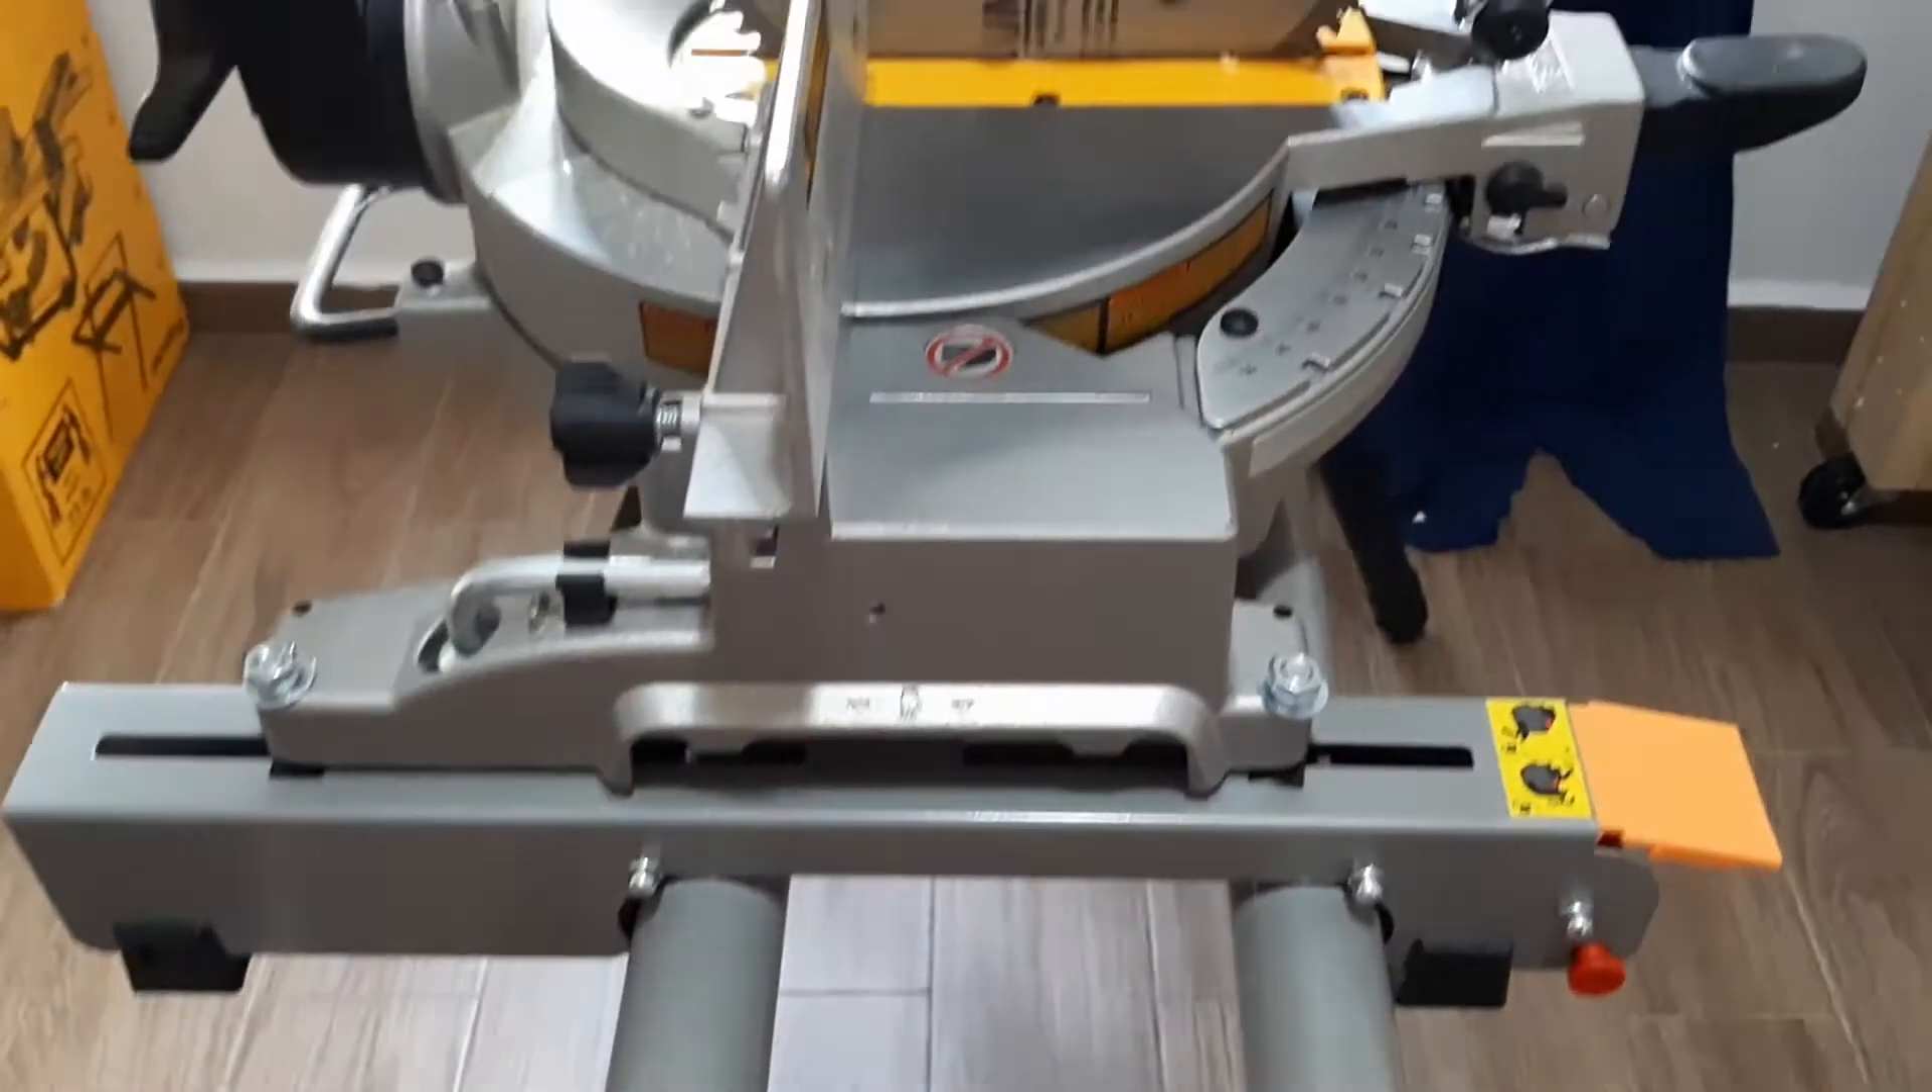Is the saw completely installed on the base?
Yes.